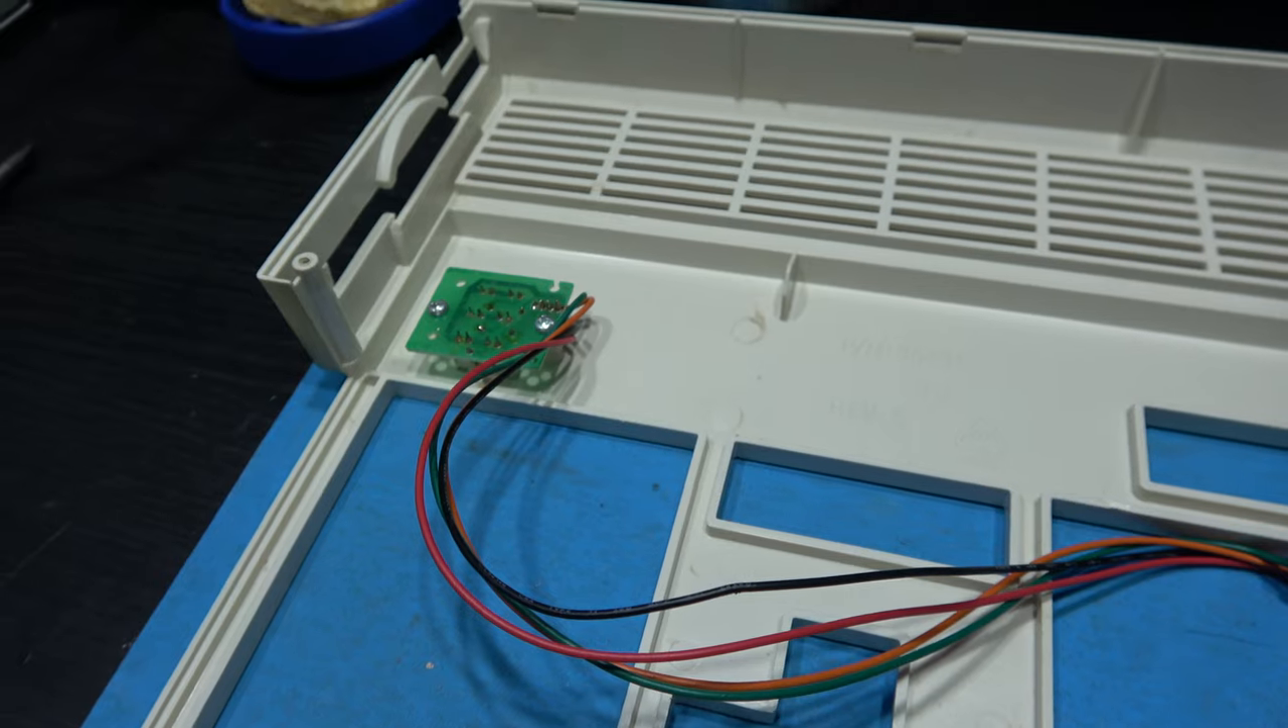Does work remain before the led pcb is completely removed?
Yes.